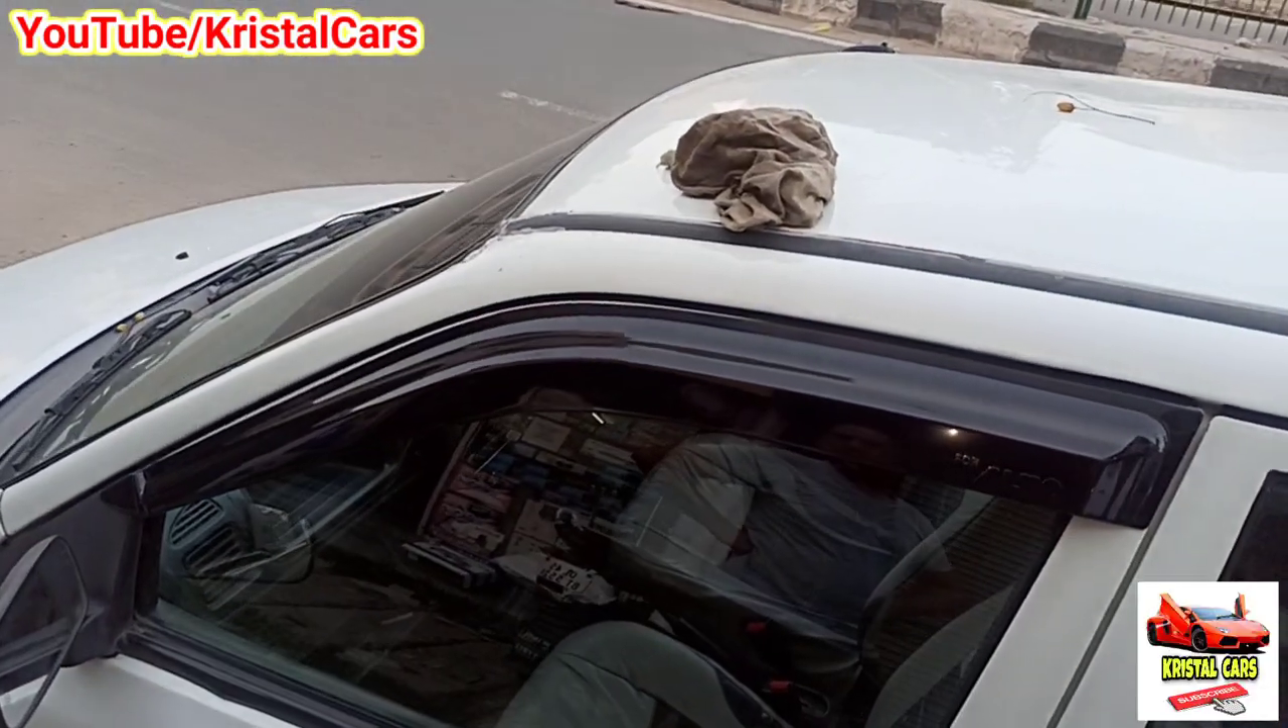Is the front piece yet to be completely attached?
No.